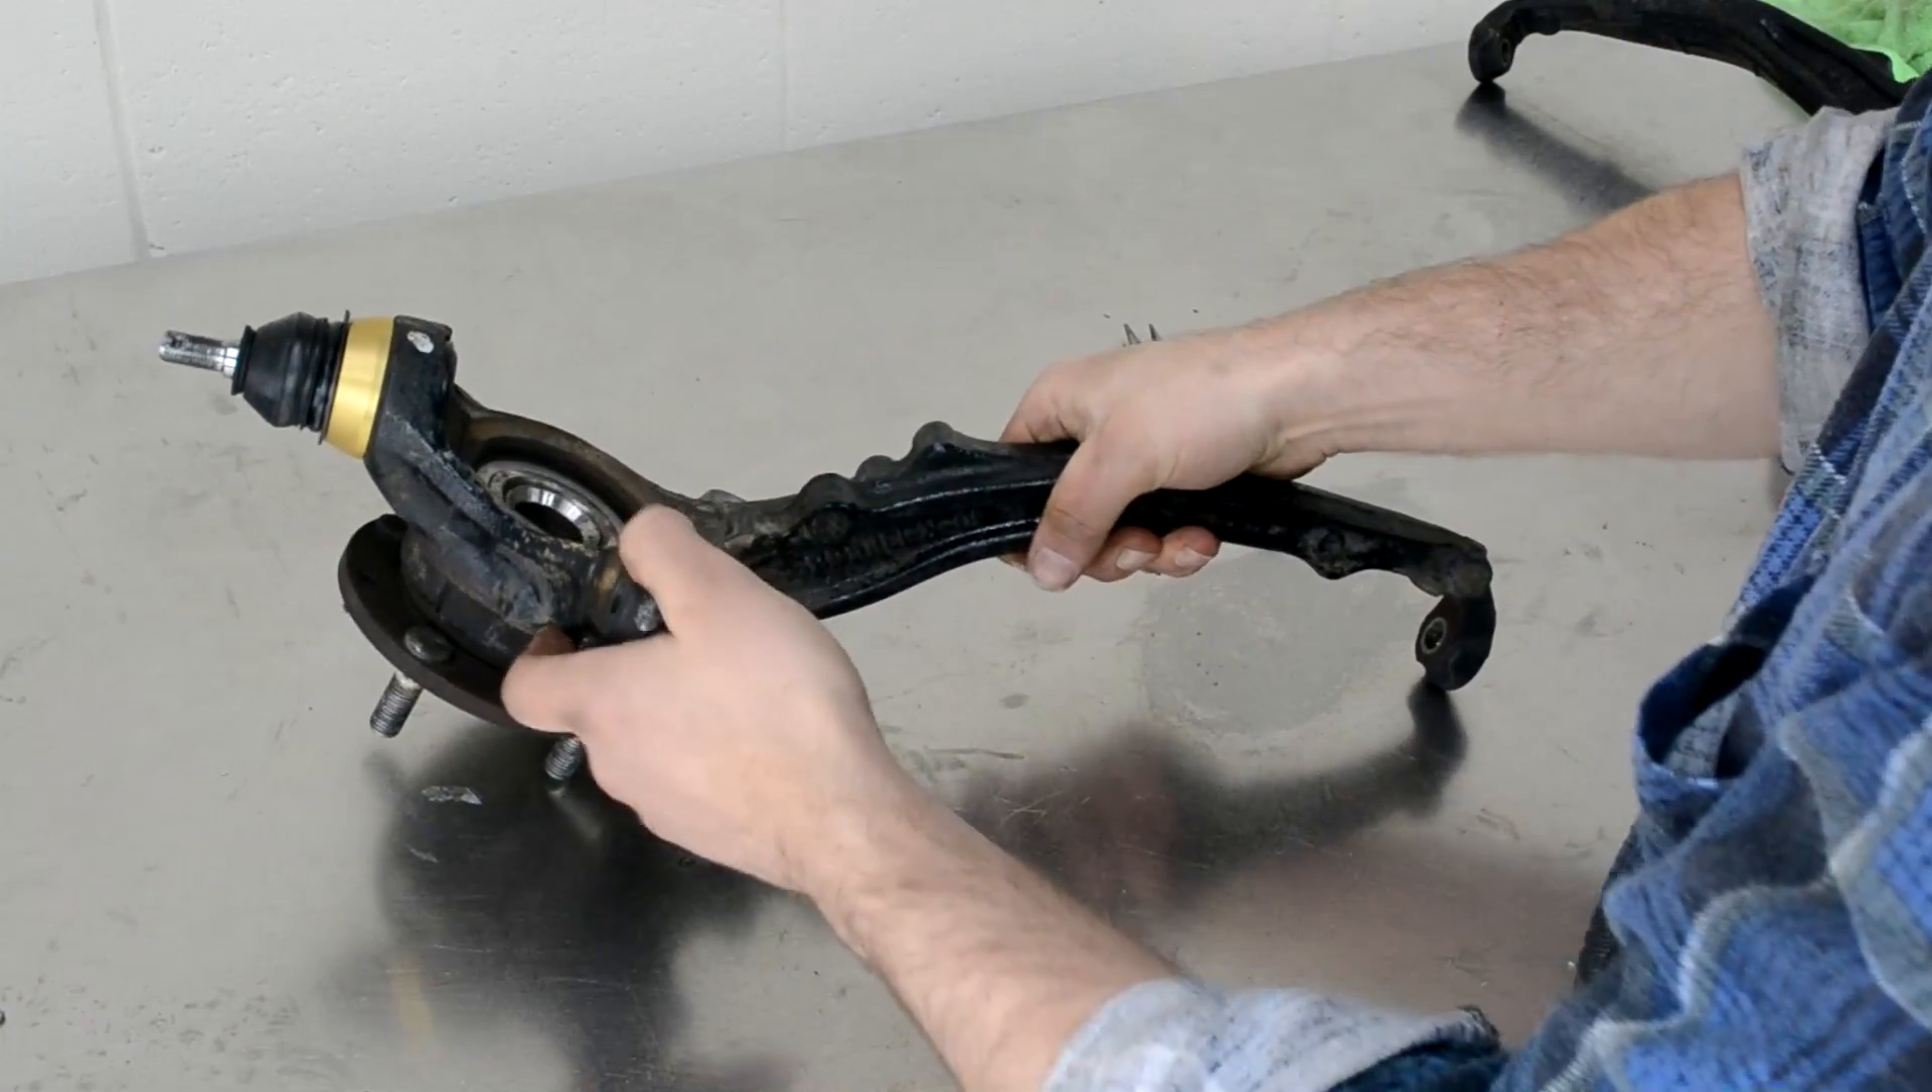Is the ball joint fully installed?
Yes.